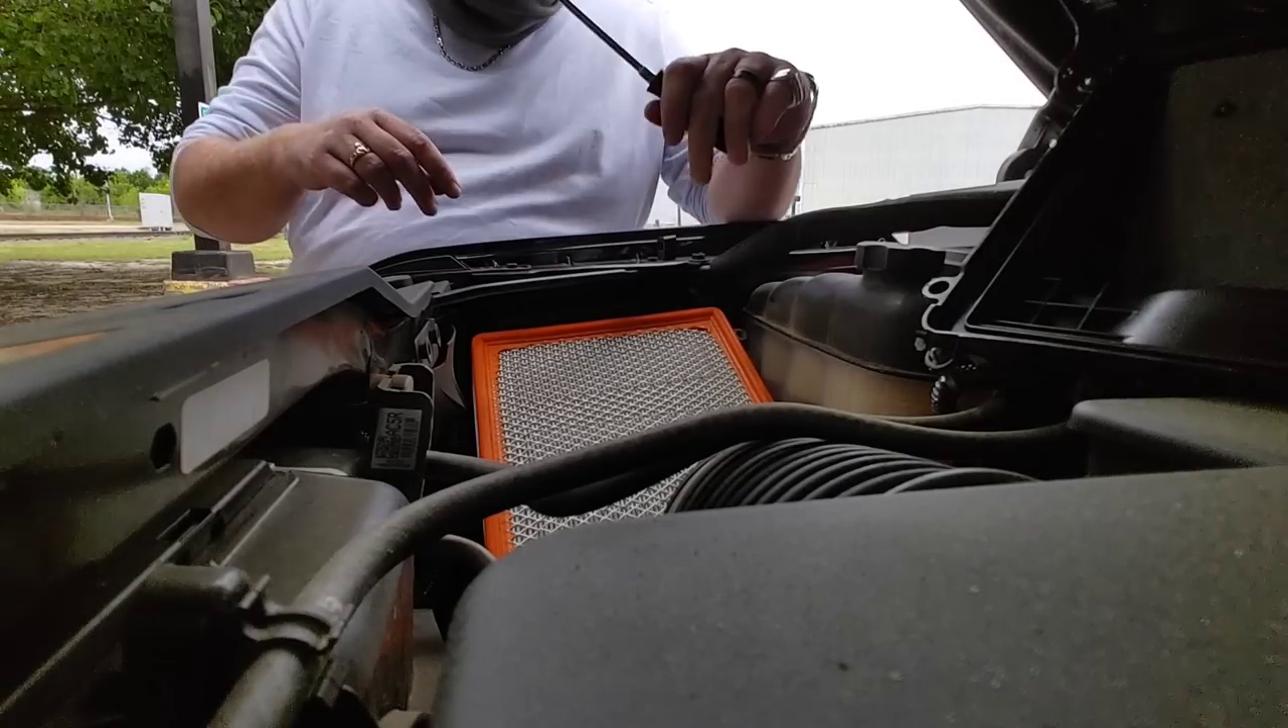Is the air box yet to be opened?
No.